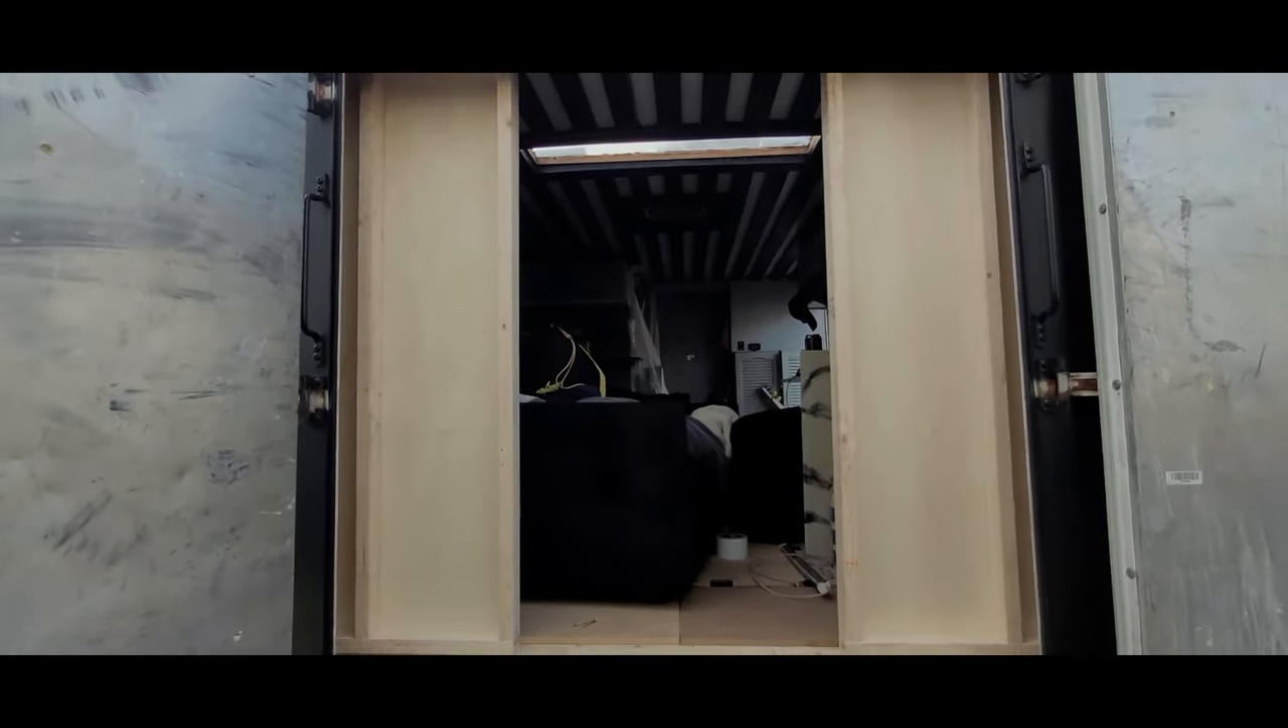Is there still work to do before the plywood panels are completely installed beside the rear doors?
No.